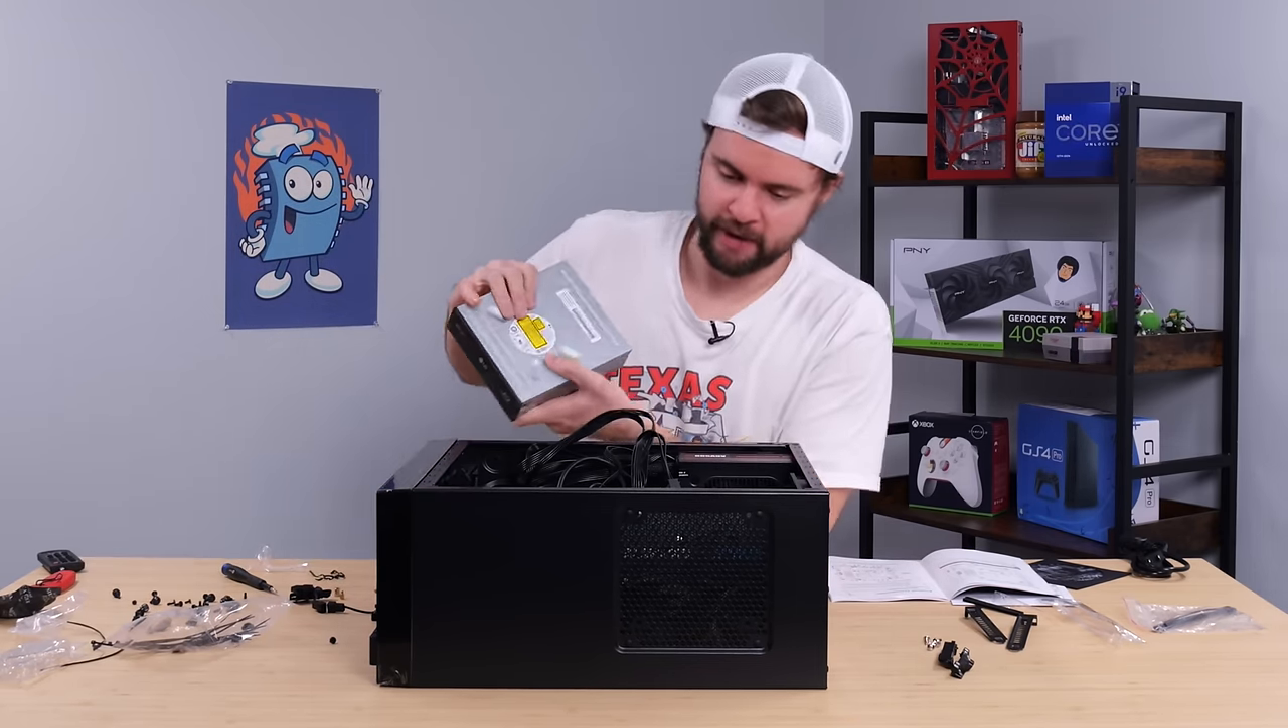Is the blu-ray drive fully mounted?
No.